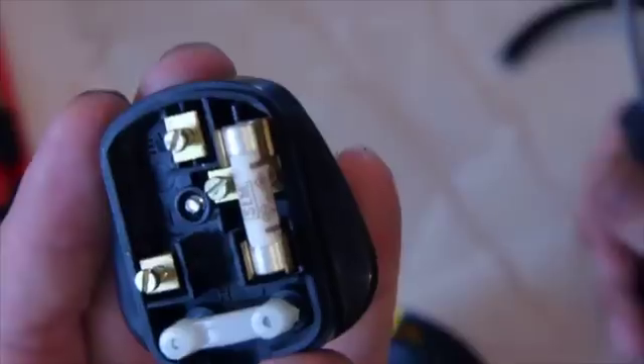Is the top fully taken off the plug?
Yes.